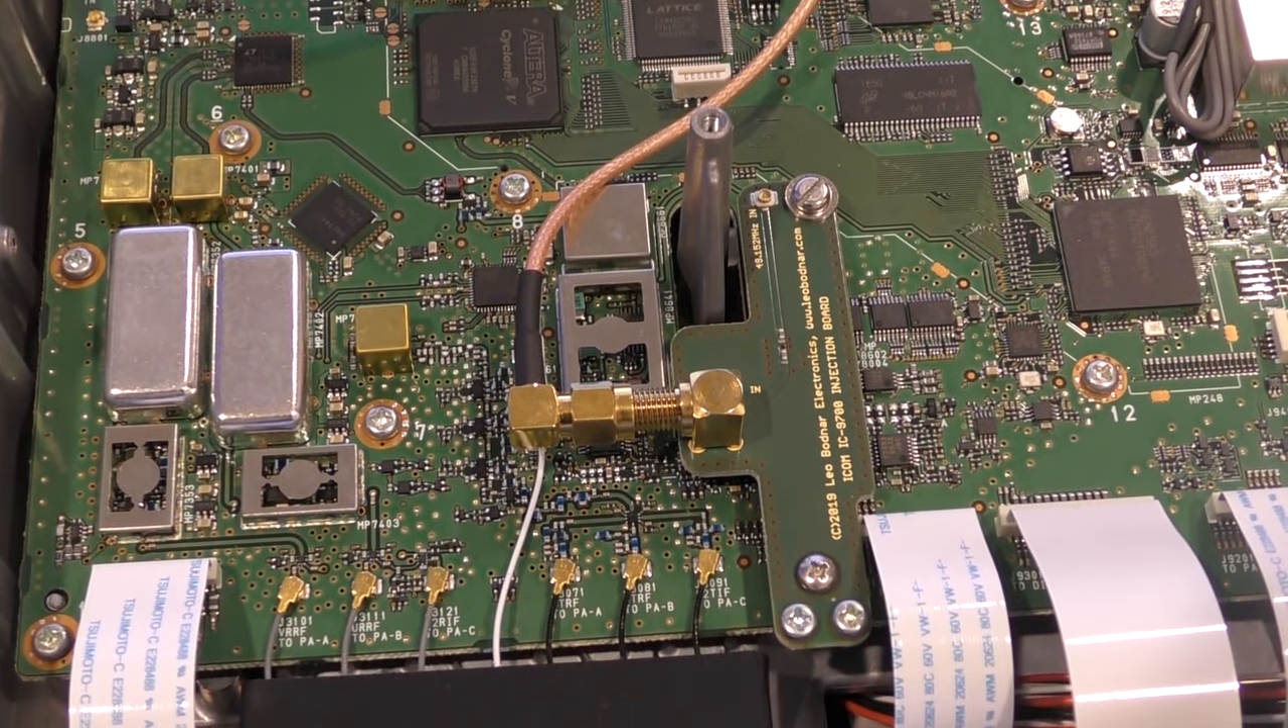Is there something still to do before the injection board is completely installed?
No.